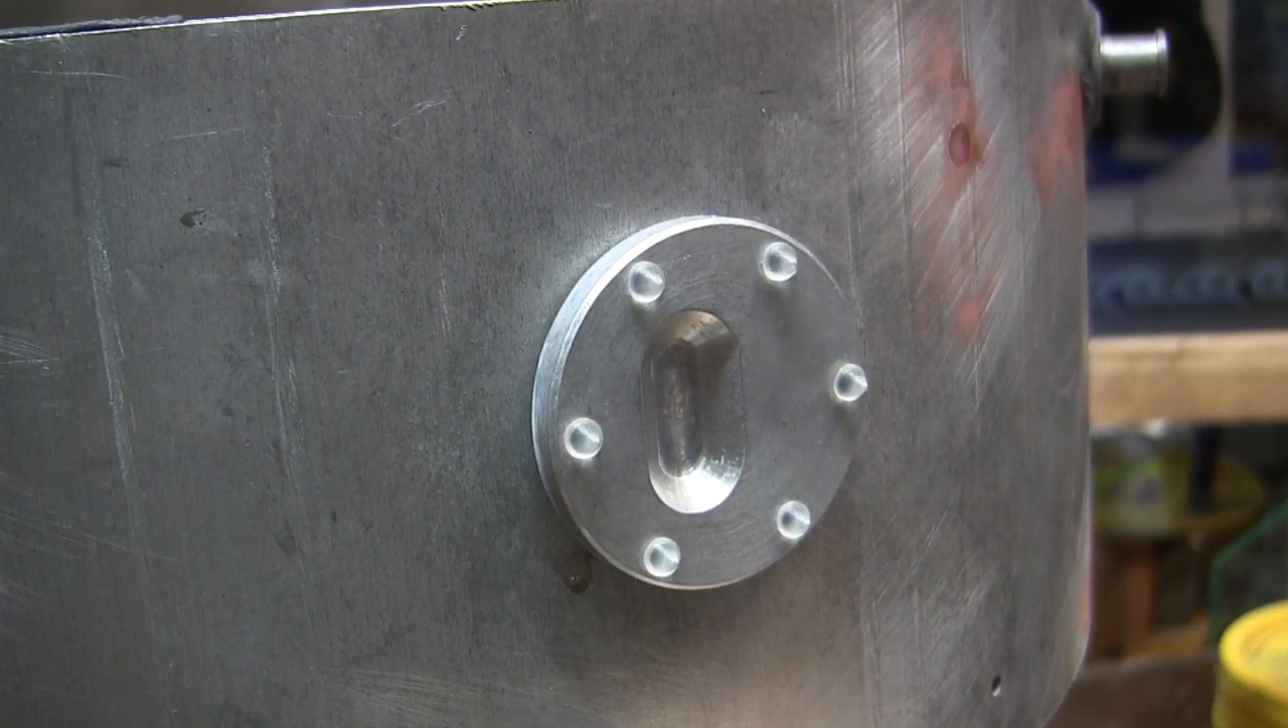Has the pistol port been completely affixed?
Yes.